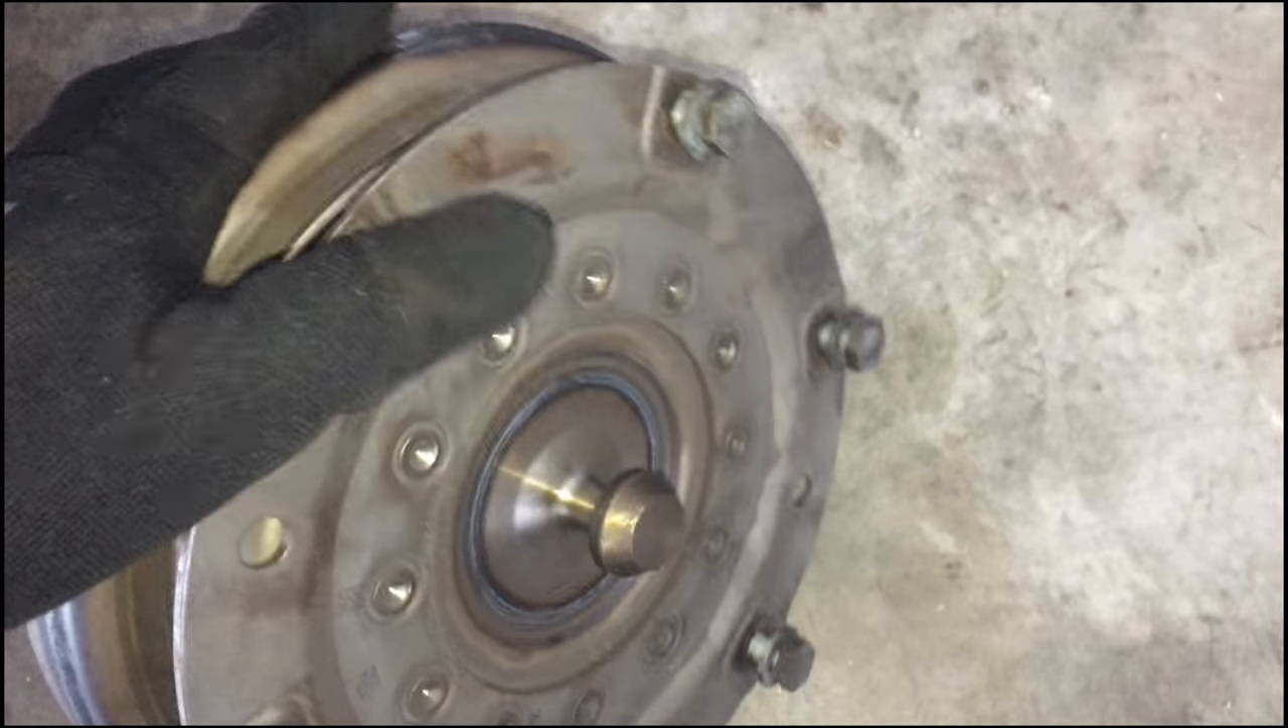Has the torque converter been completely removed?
Yes.